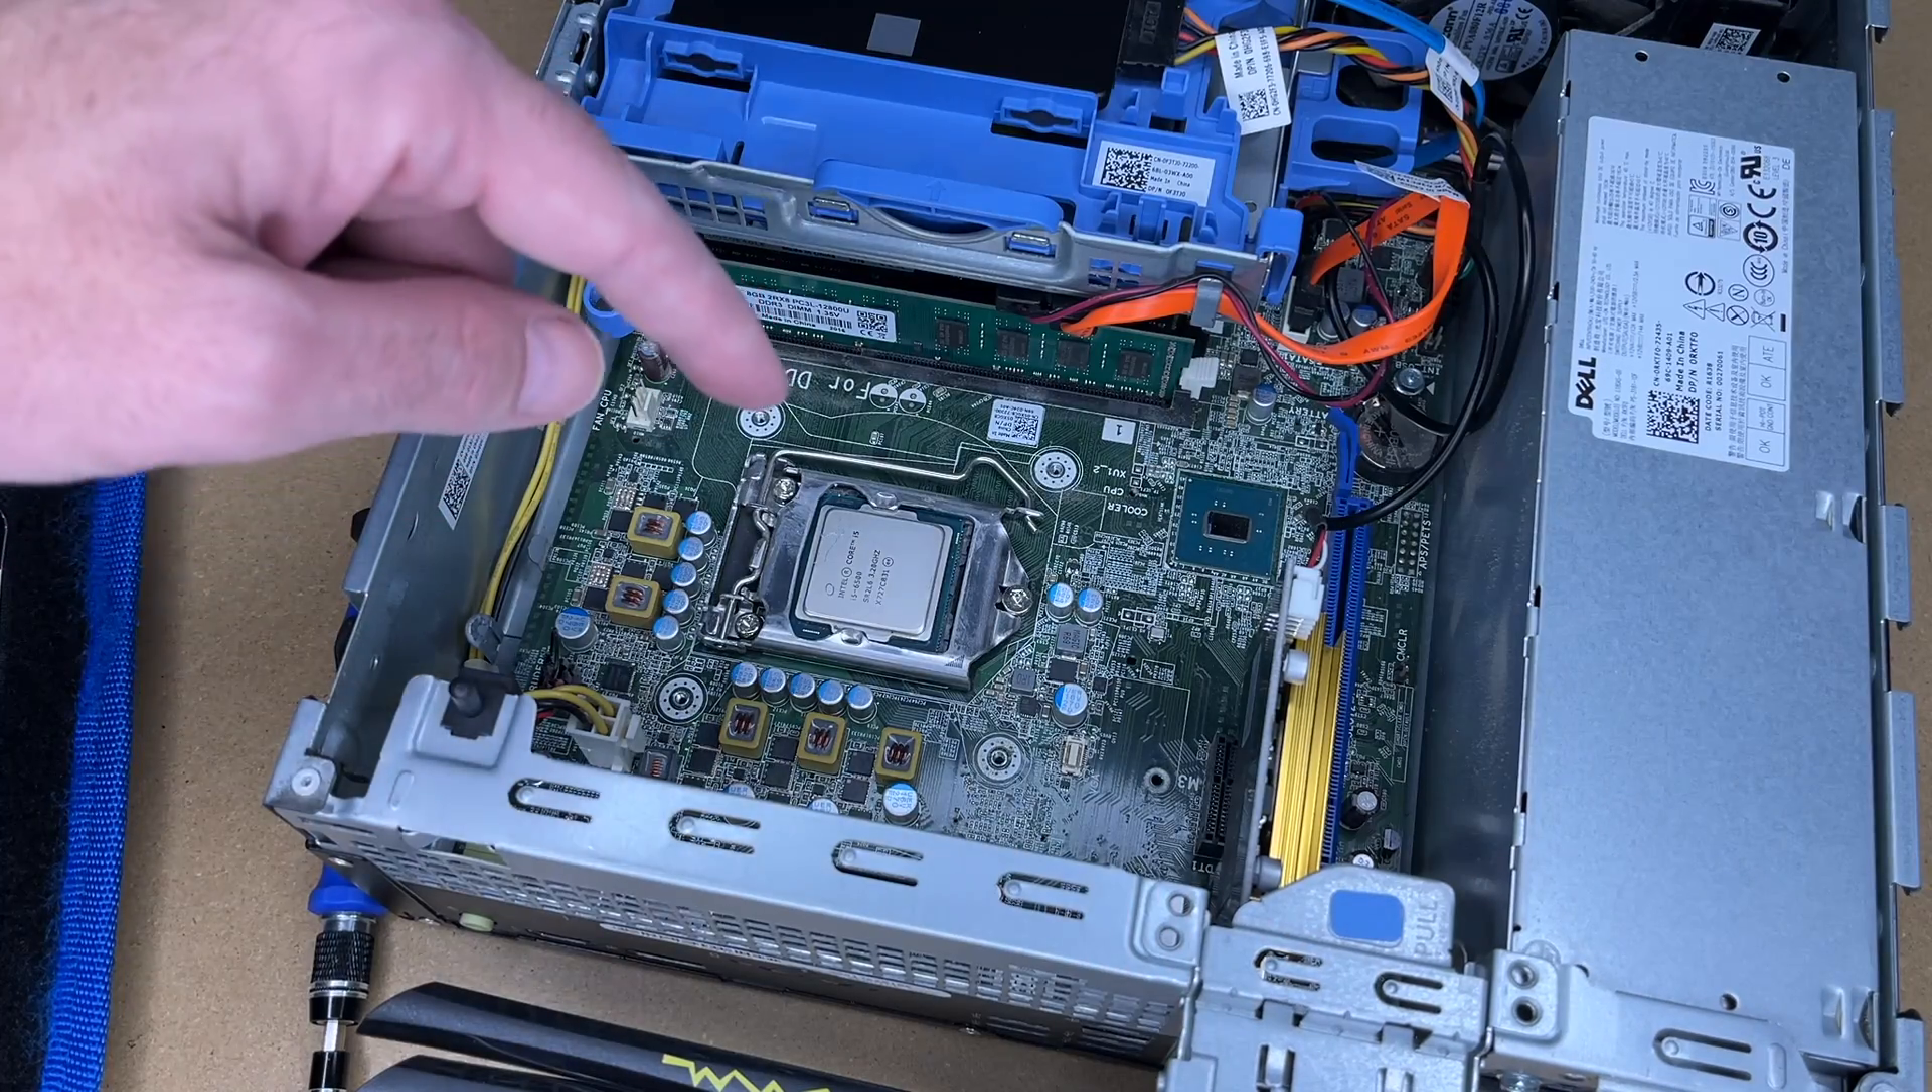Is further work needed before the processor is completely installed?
No.